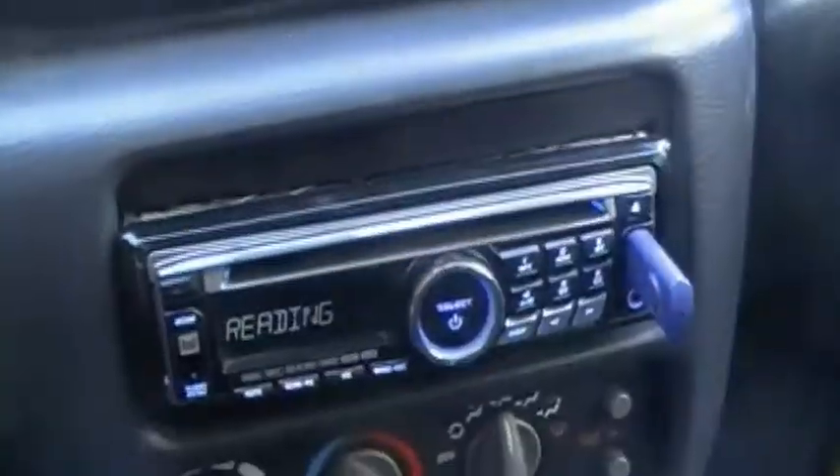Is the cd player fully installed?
Yes.